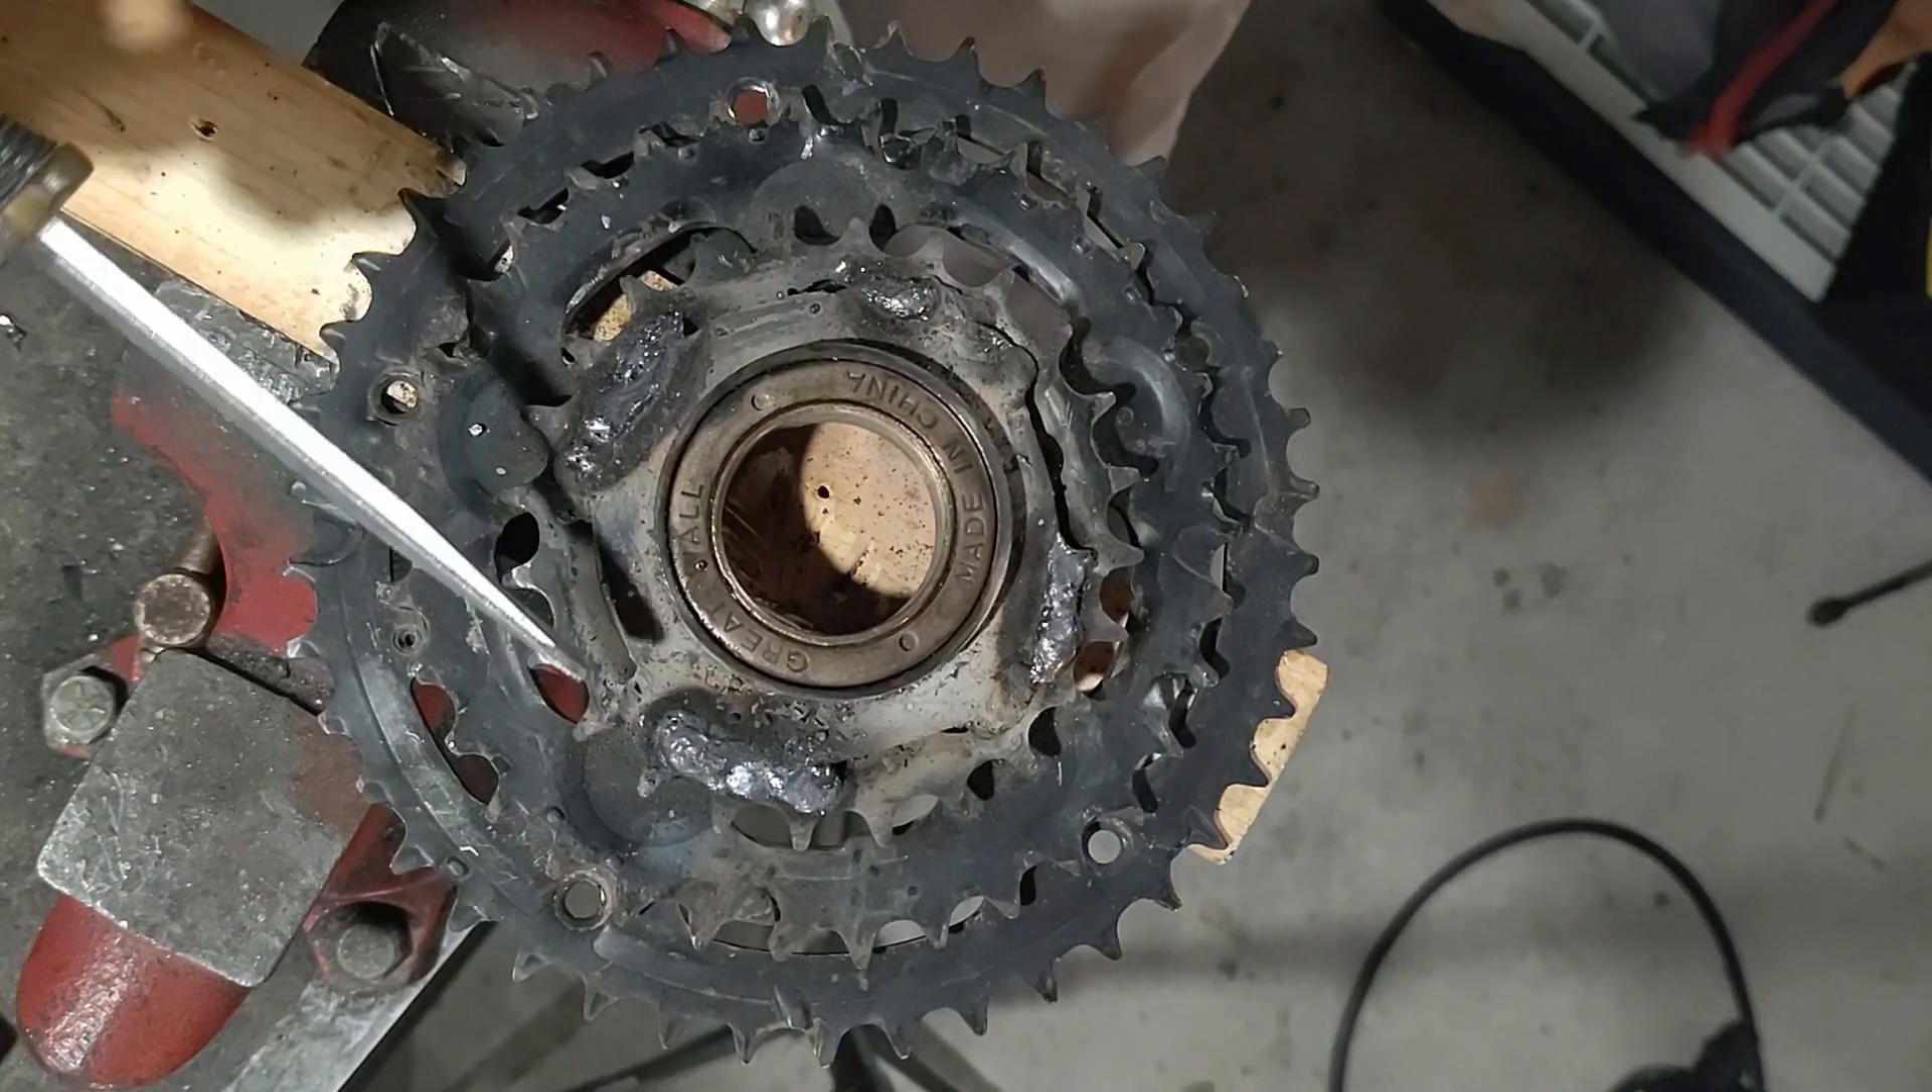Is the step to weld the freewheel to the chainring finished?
Yes.